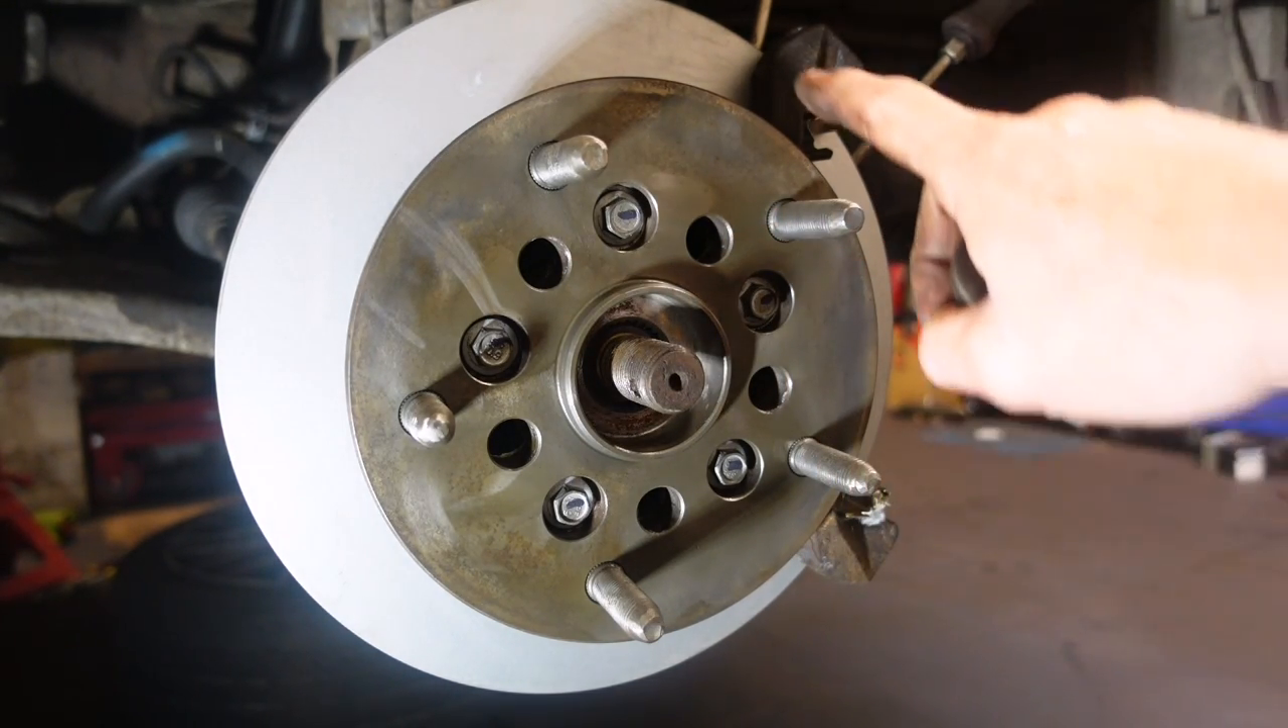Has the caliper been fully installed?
No.